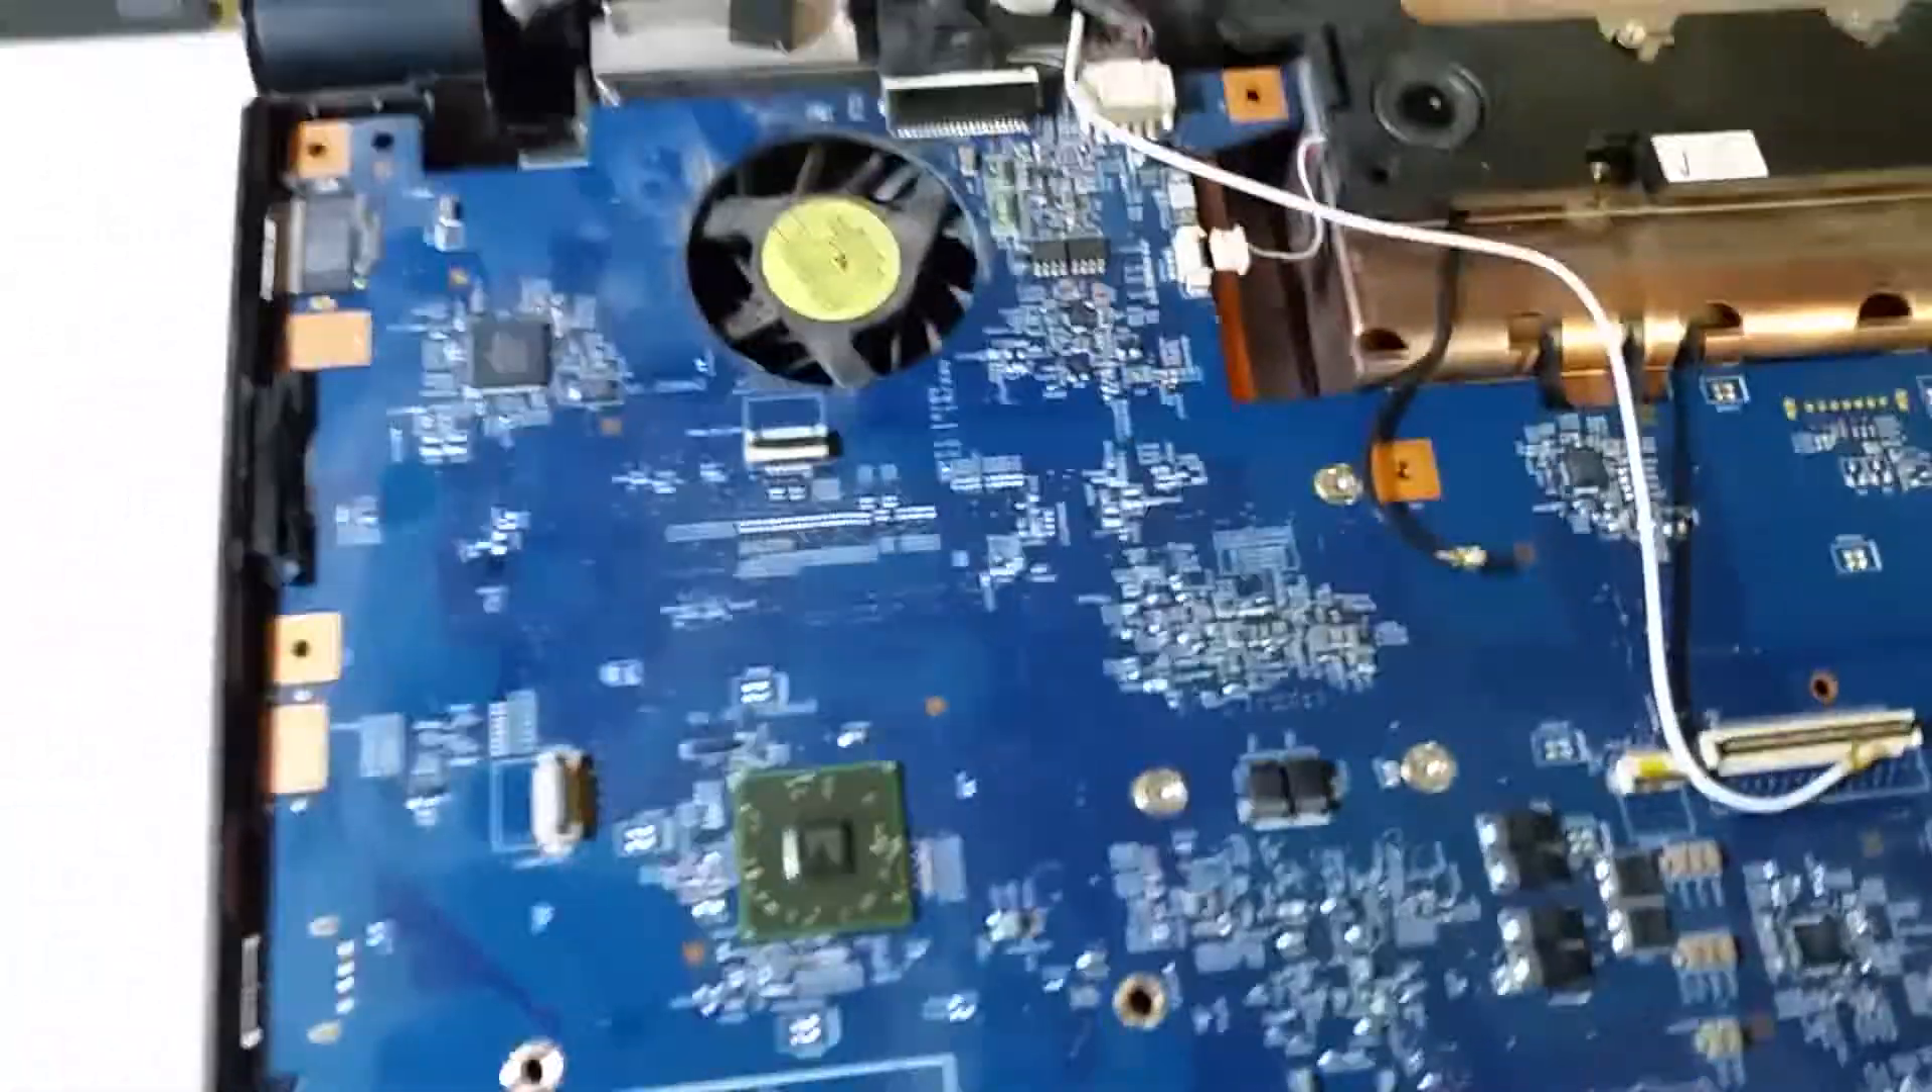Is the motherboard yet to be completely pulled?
Yes.